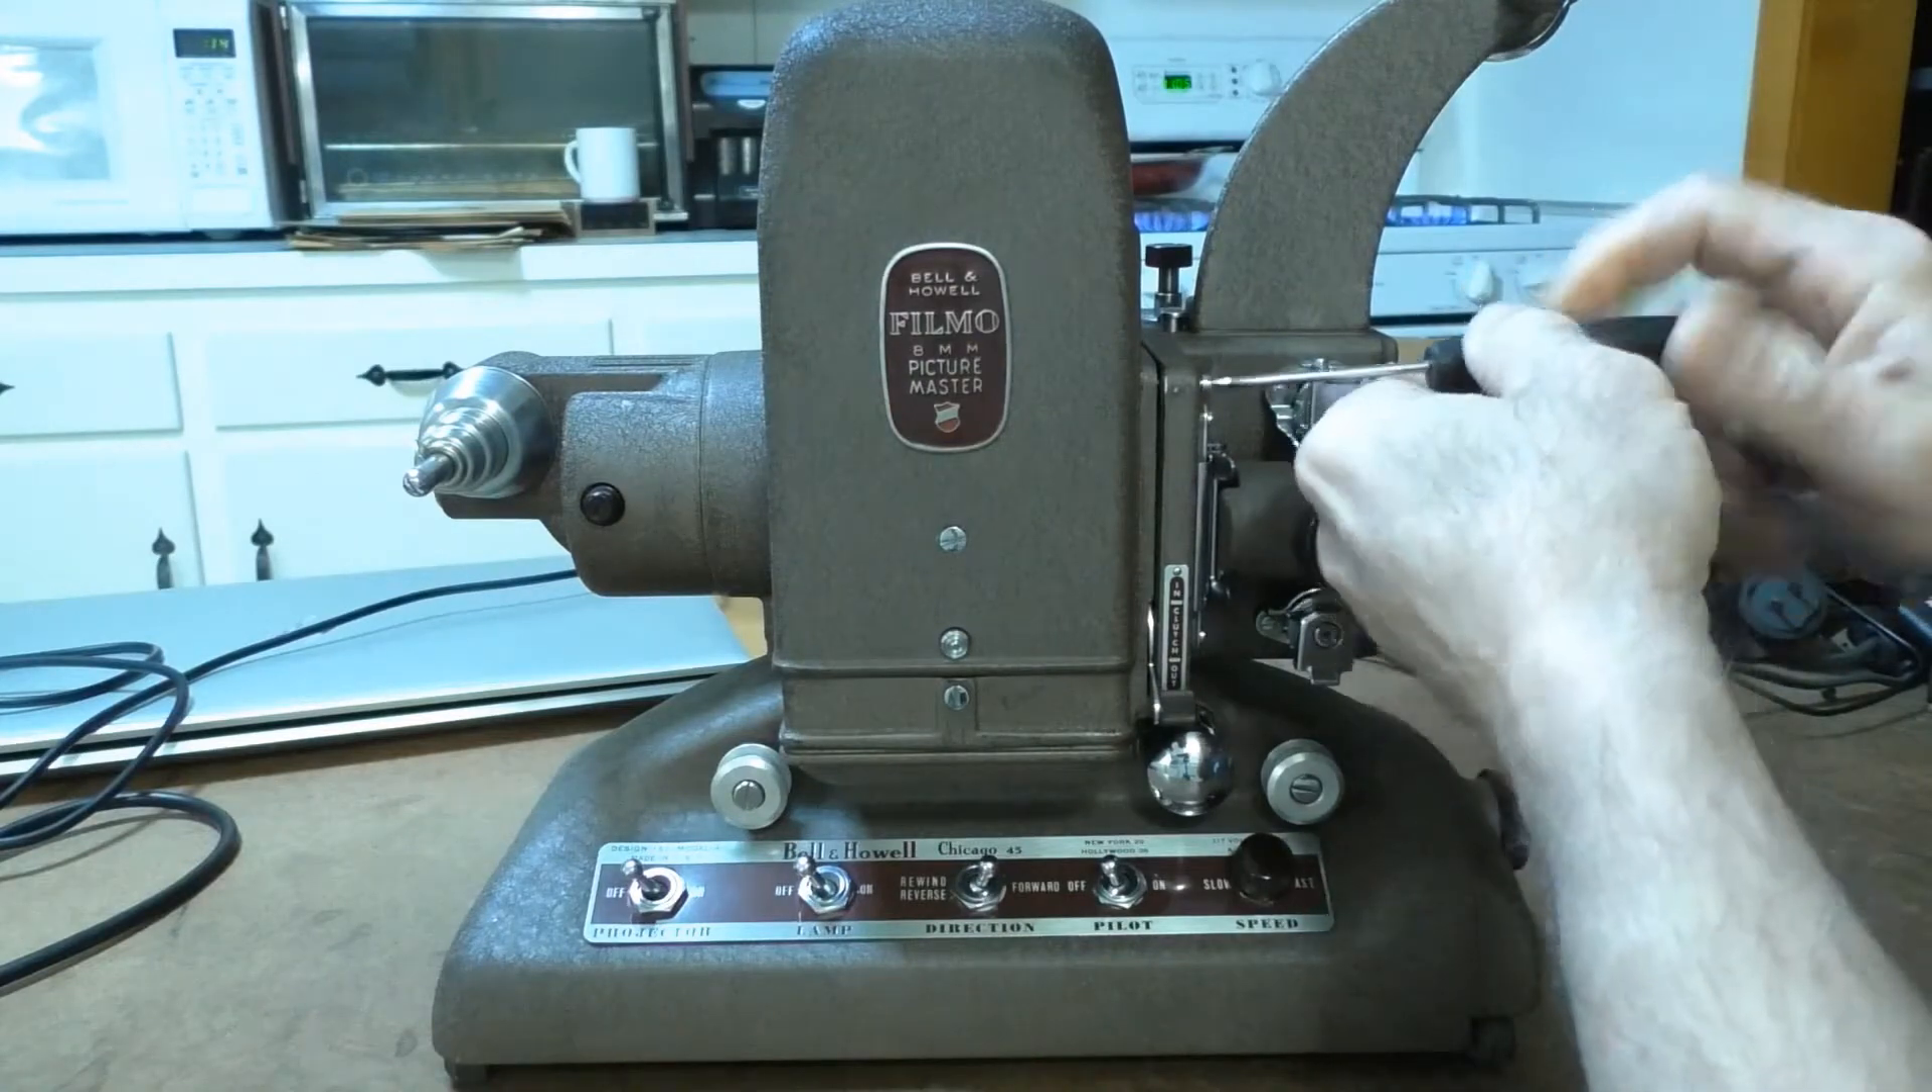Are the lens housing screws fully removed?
No.